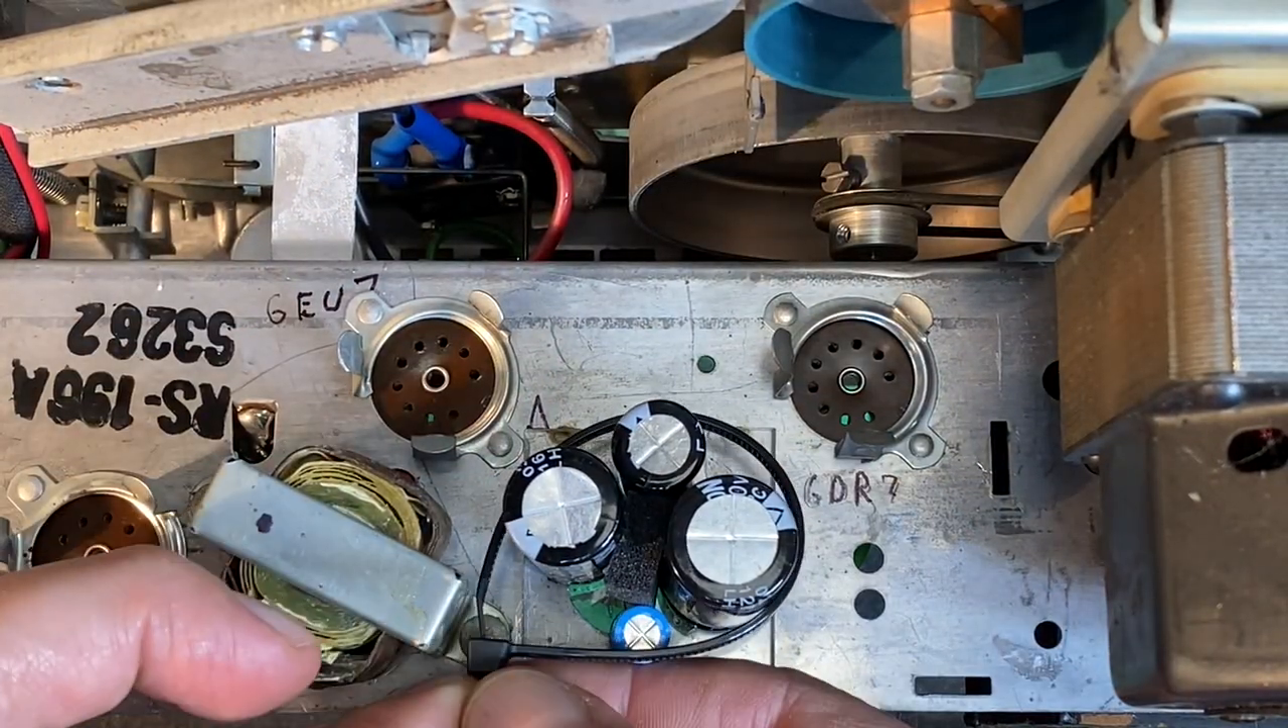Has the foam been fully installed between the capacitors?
Yes.